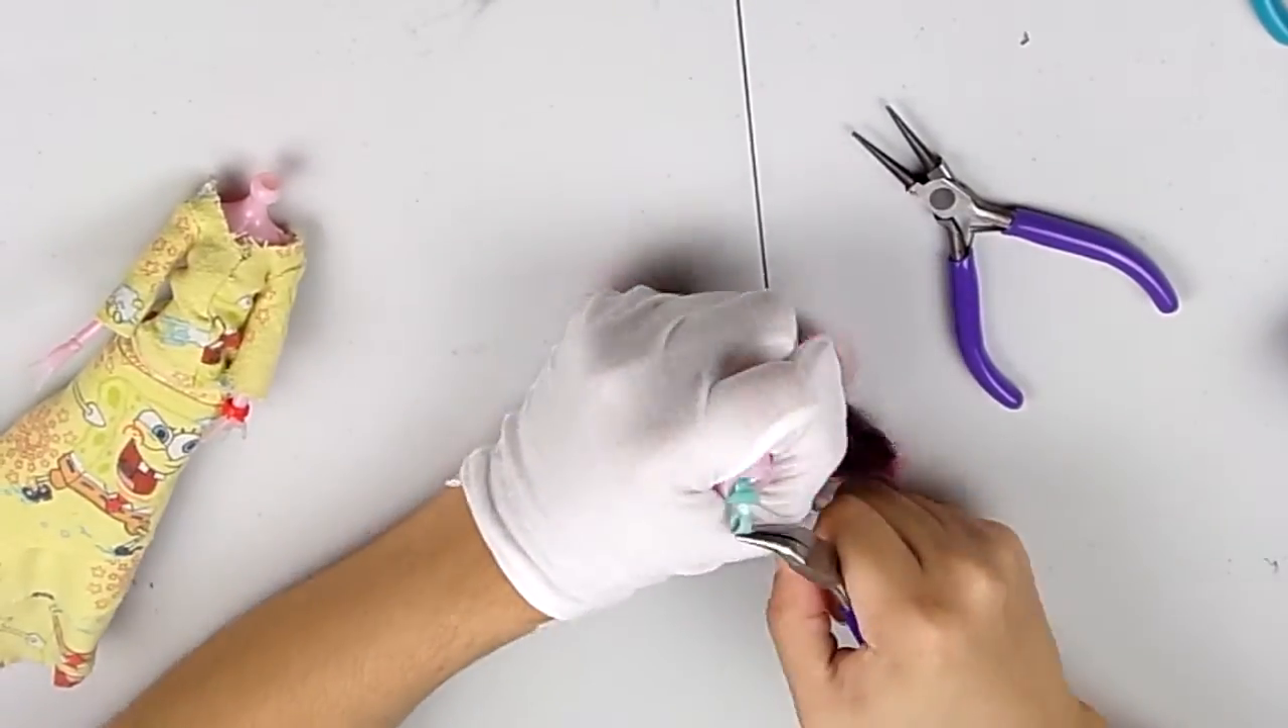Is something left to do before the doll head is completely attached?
Yes.